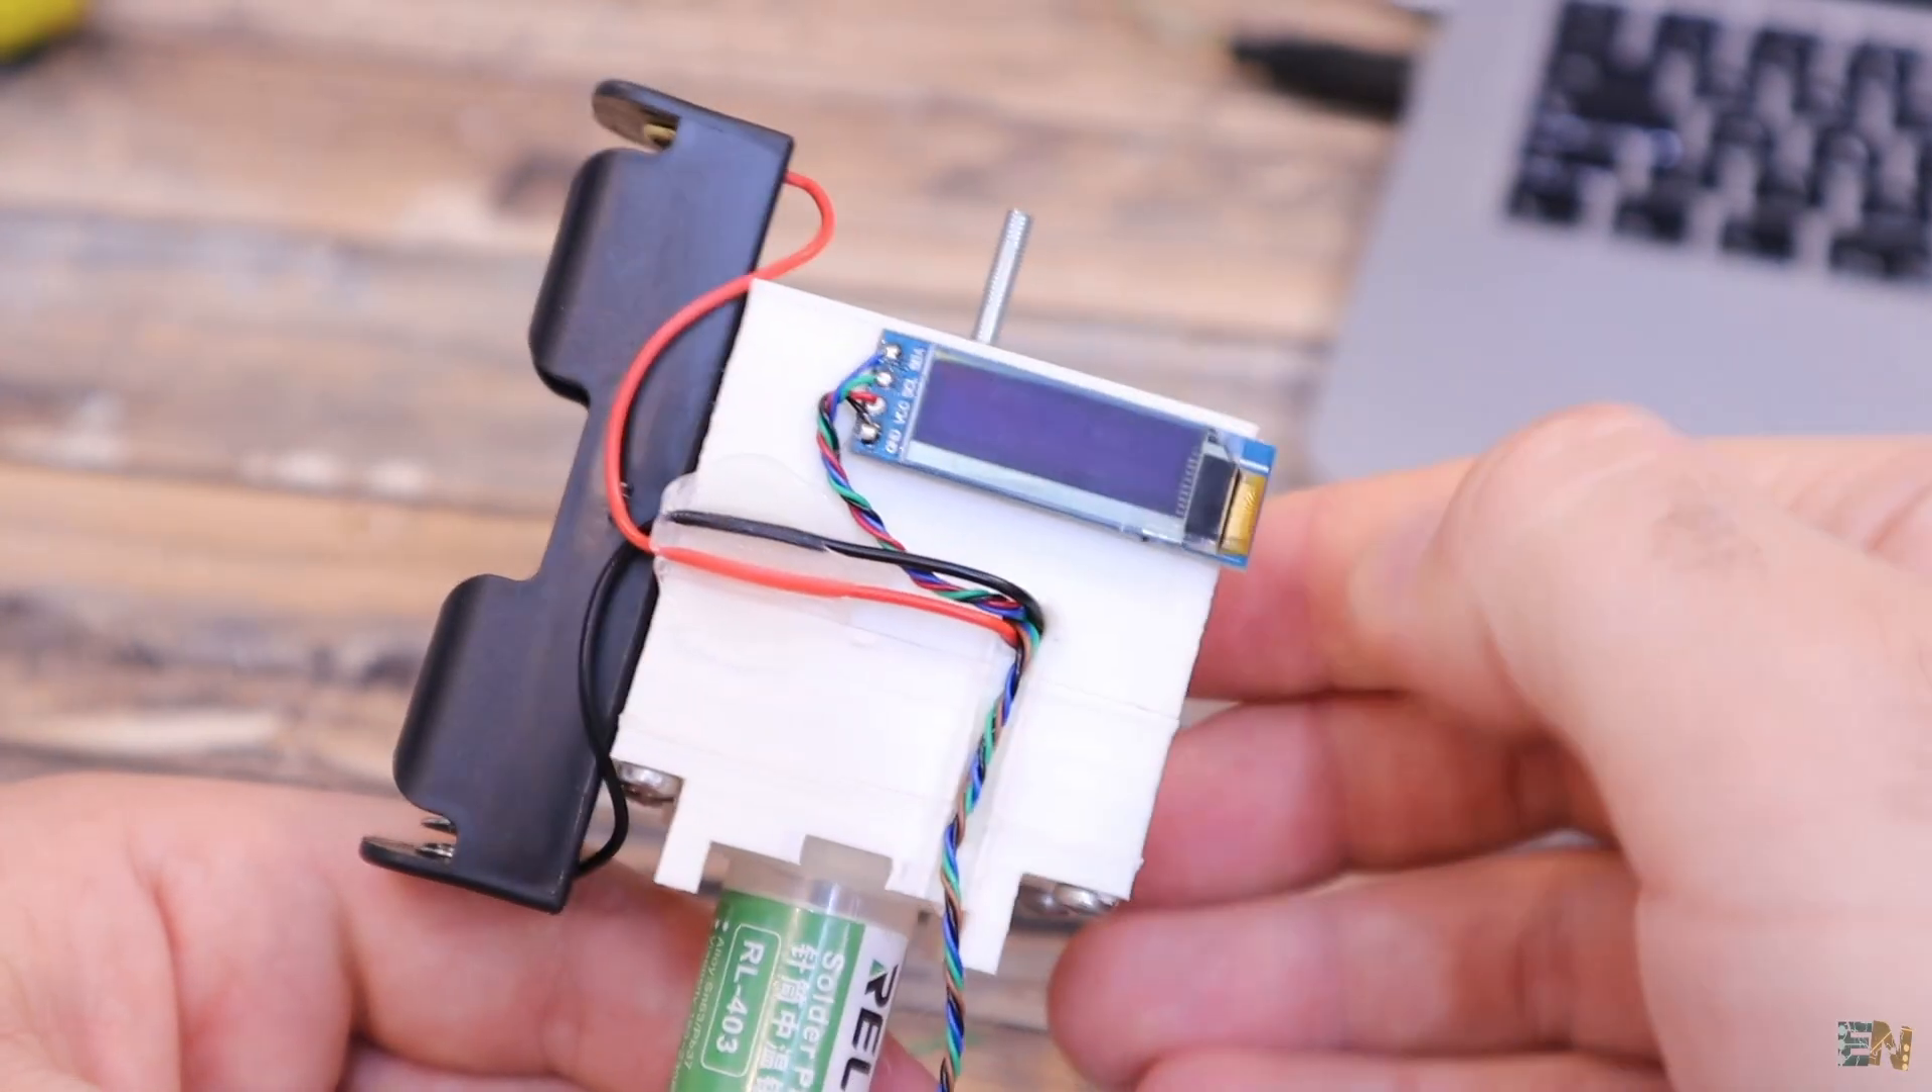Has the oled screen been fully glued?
Yes.